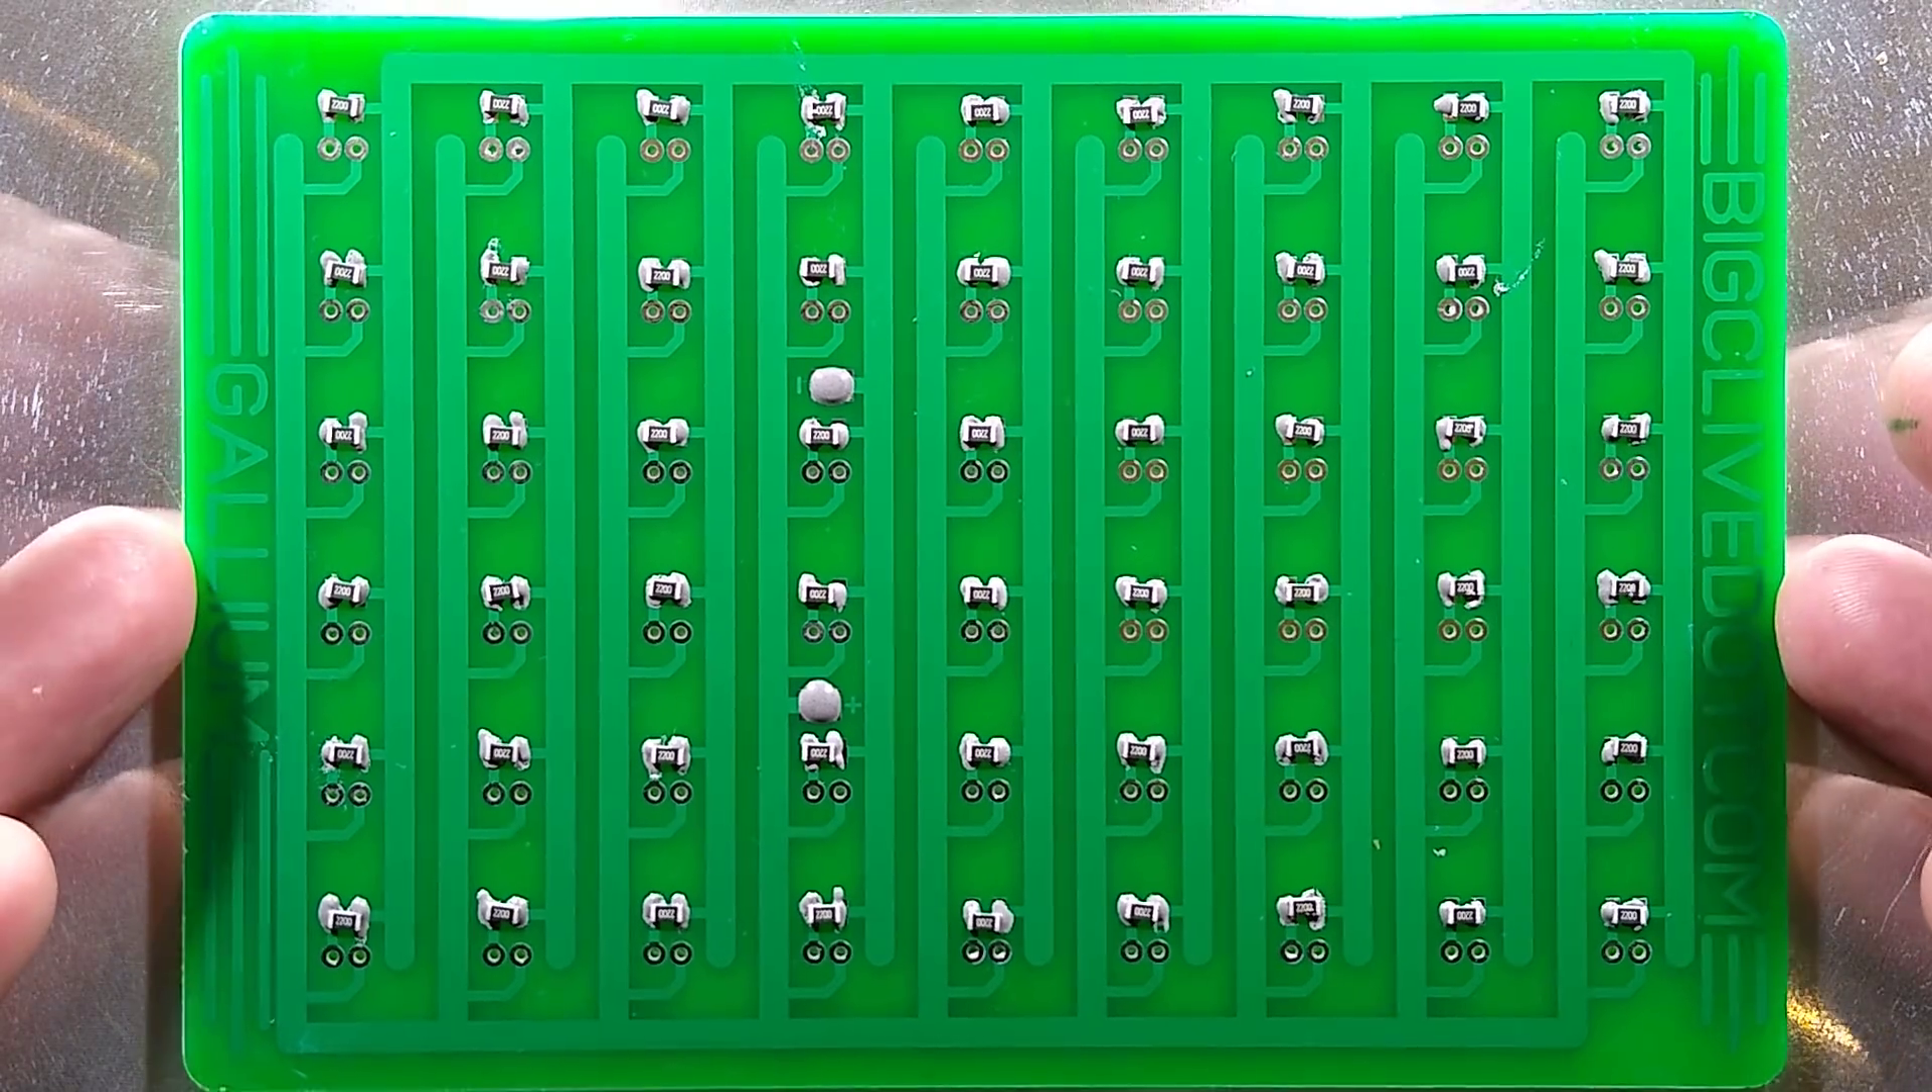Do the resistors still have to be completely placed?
No.